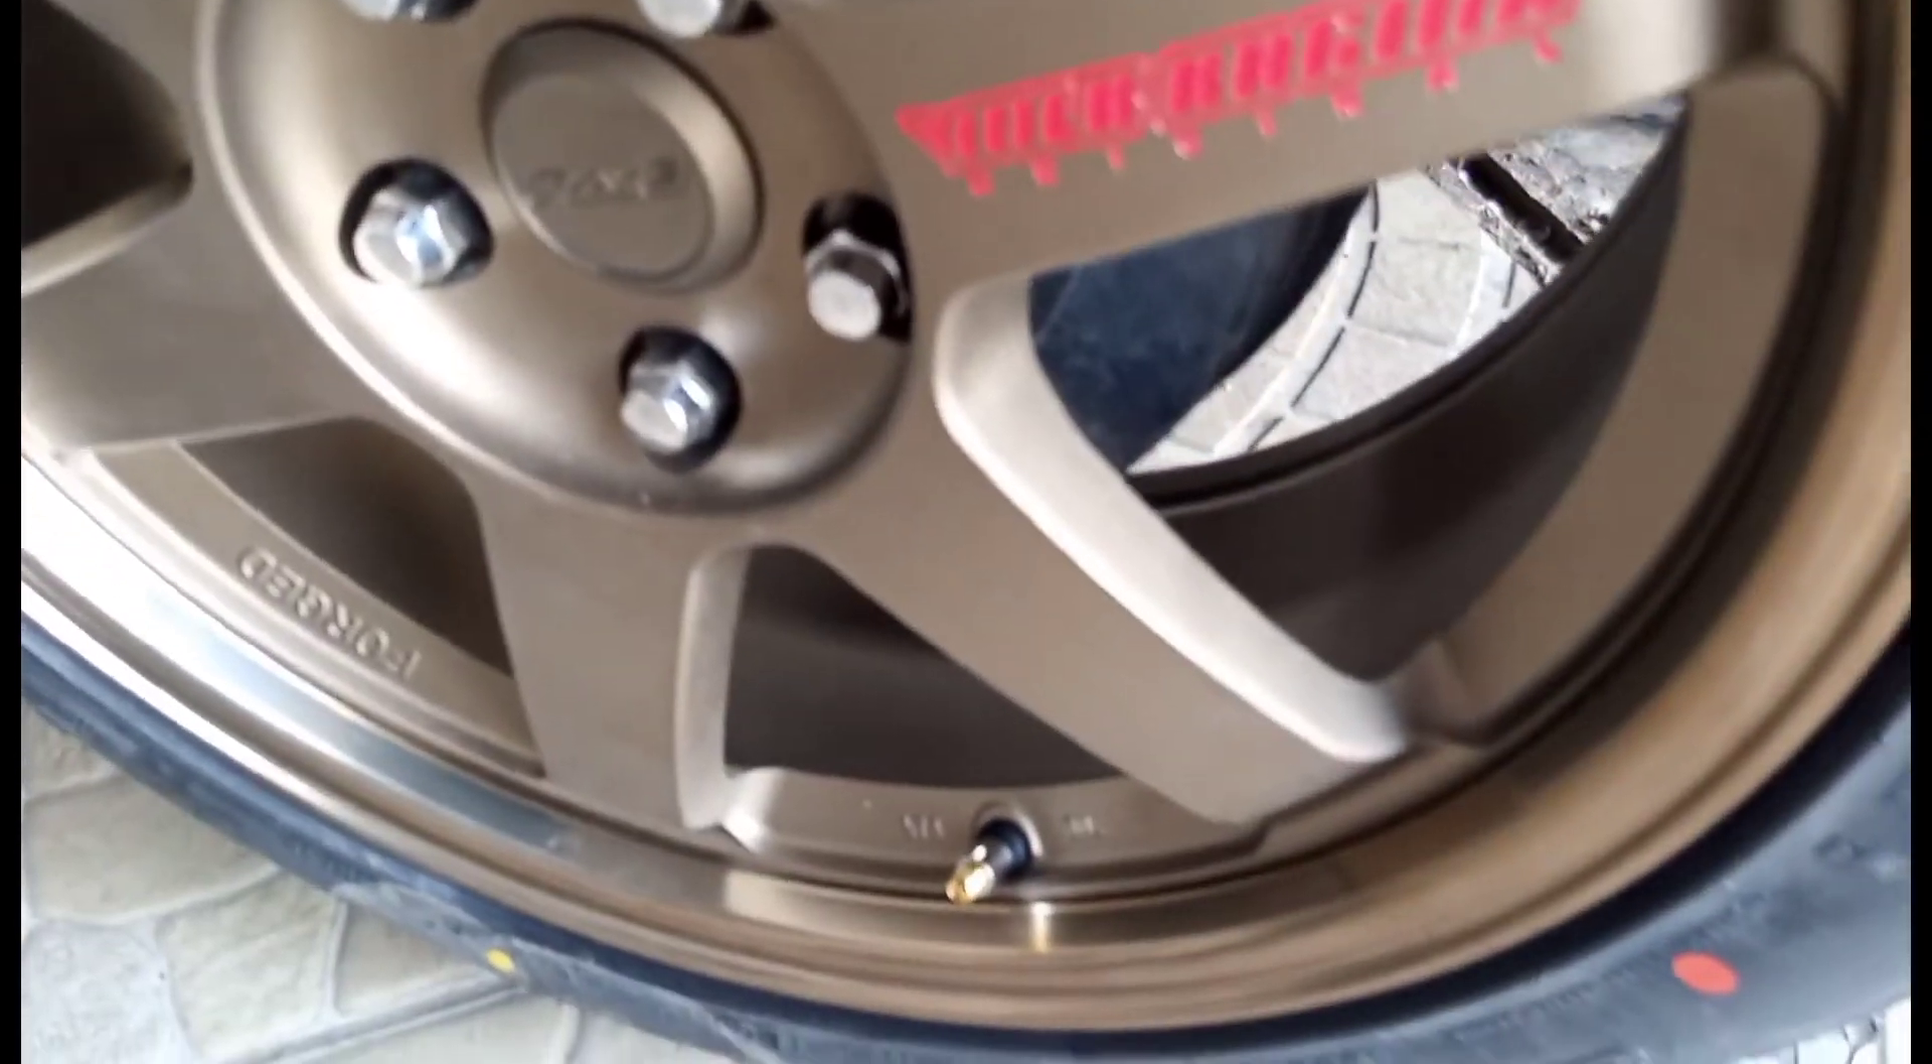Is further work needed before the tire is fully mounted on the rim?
No.